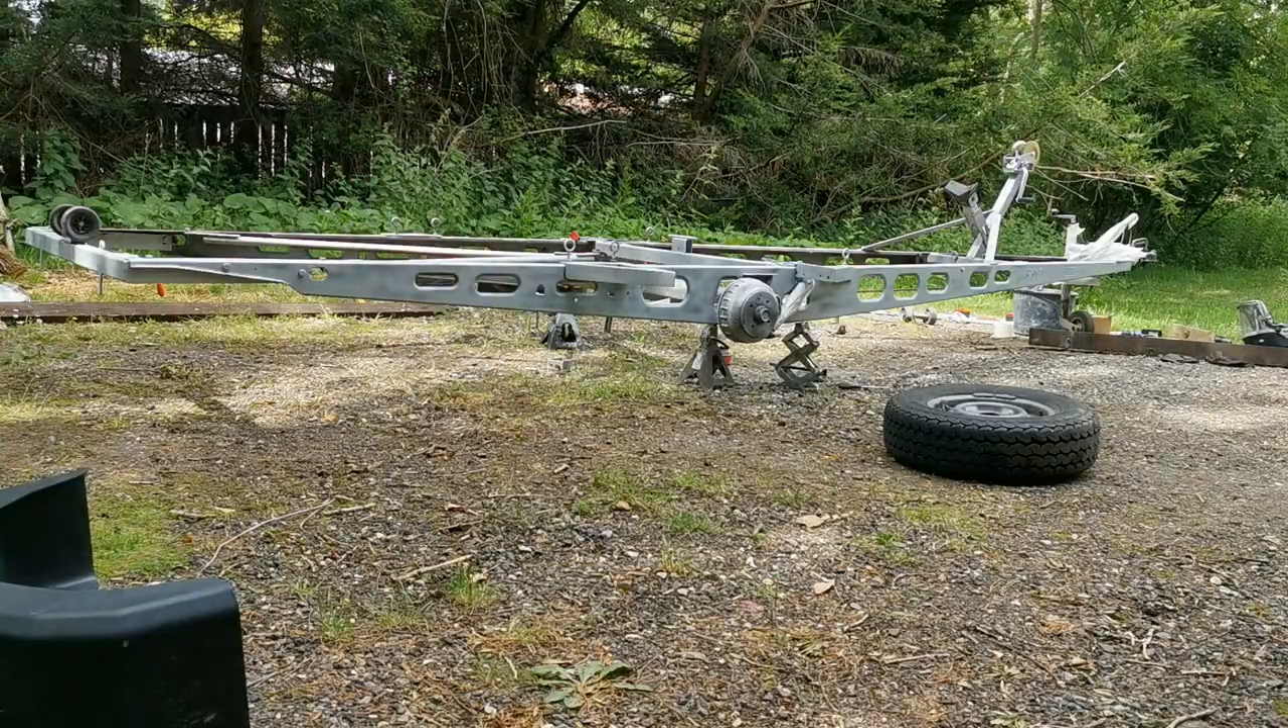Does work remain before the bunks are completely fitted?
Yes.